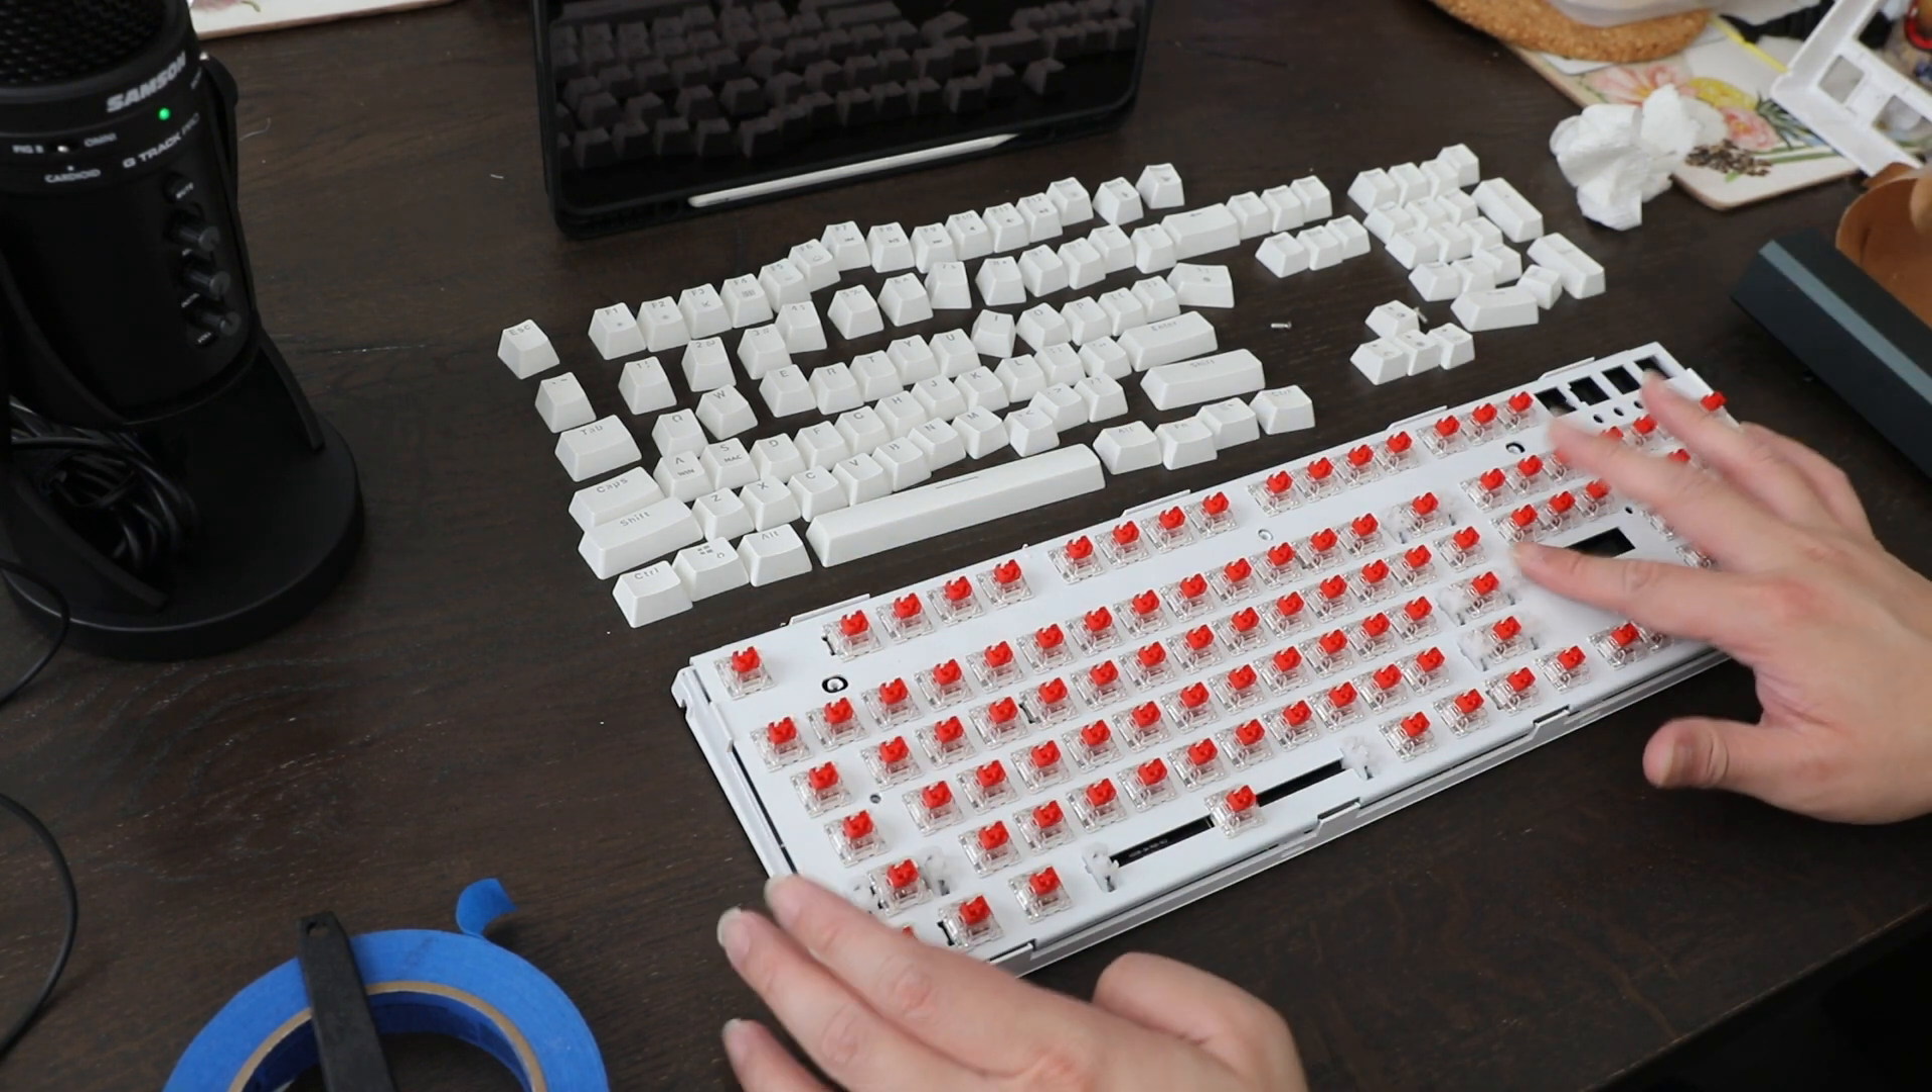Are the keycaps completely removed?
Yes.